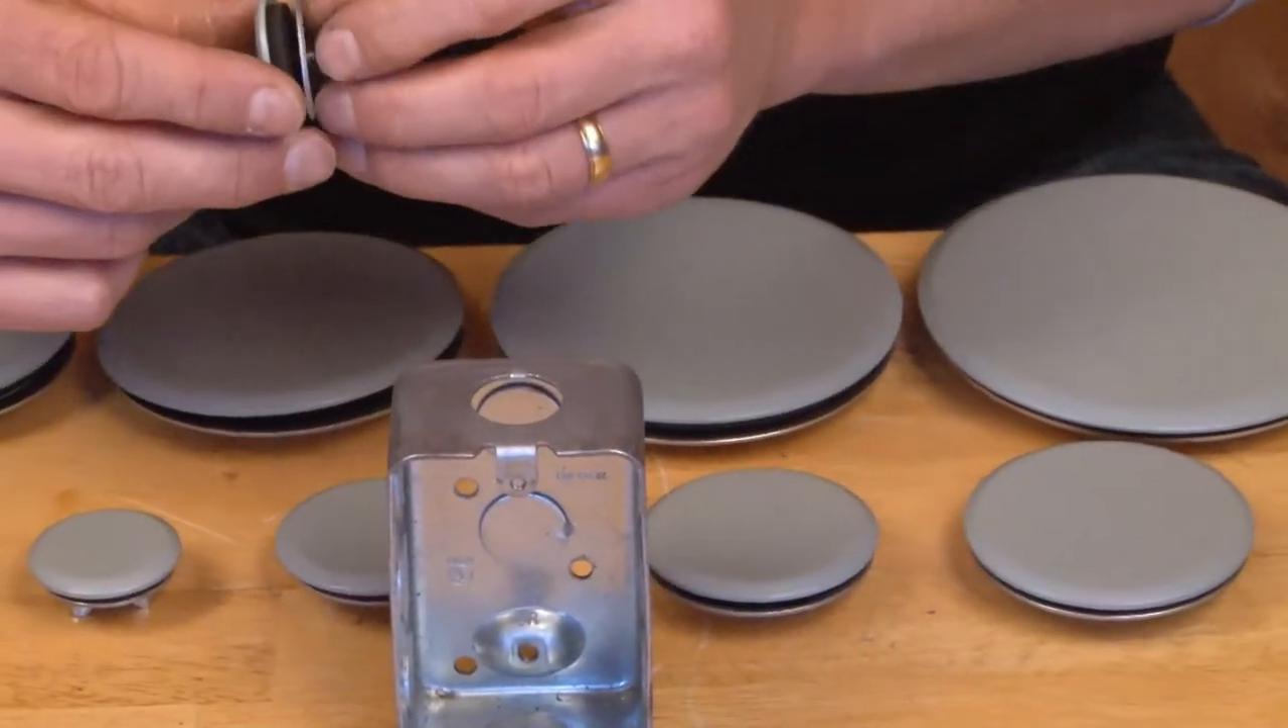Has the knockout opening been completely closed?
No.